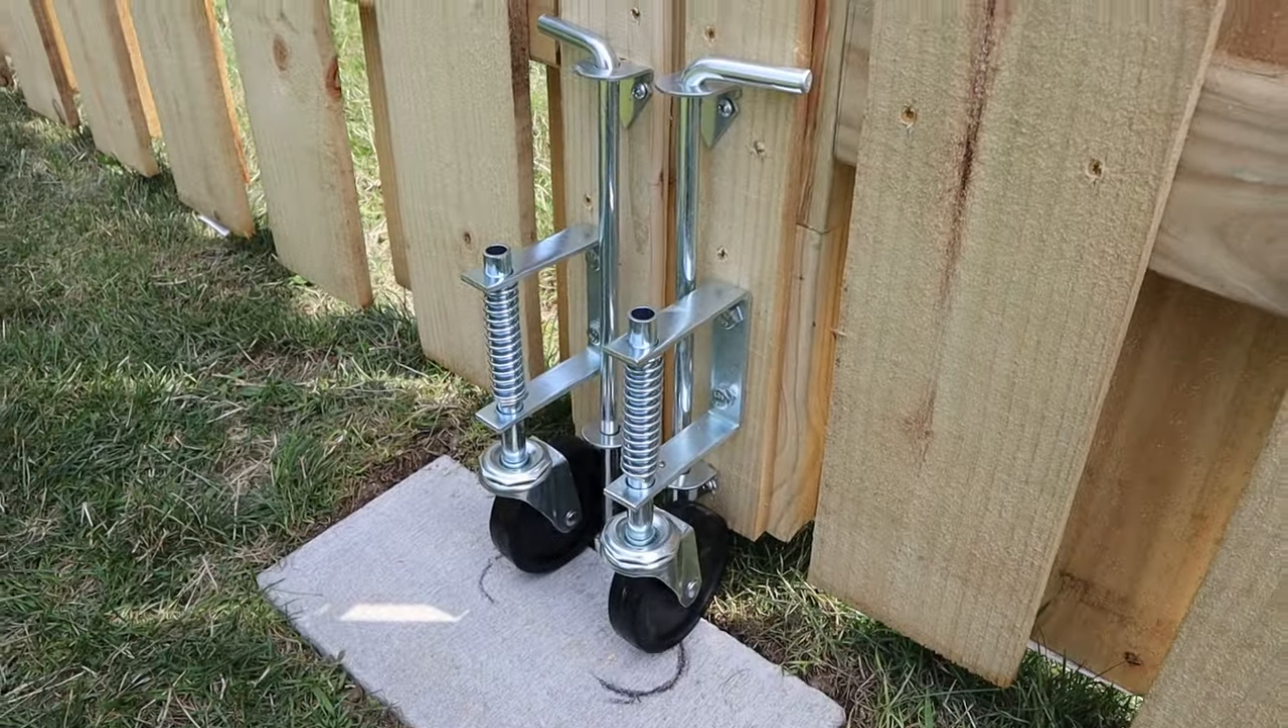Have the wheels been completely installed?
Yes.